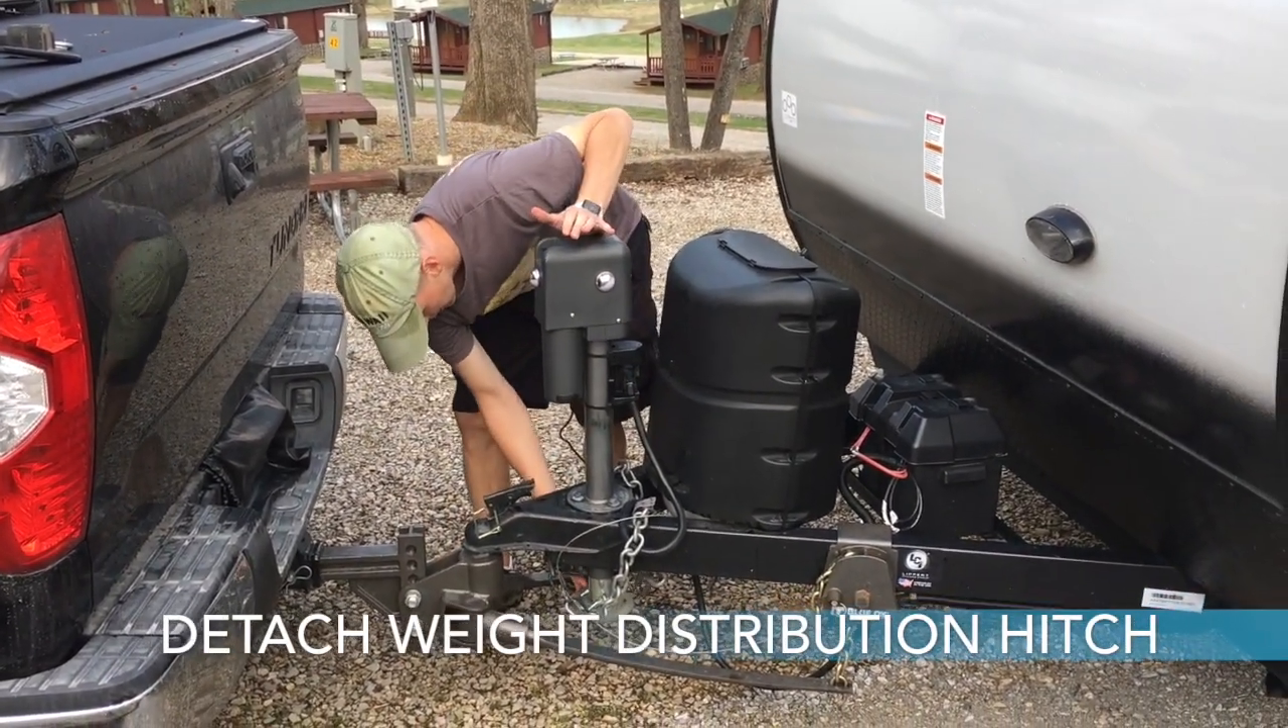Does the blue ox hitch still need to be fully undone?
Yes.